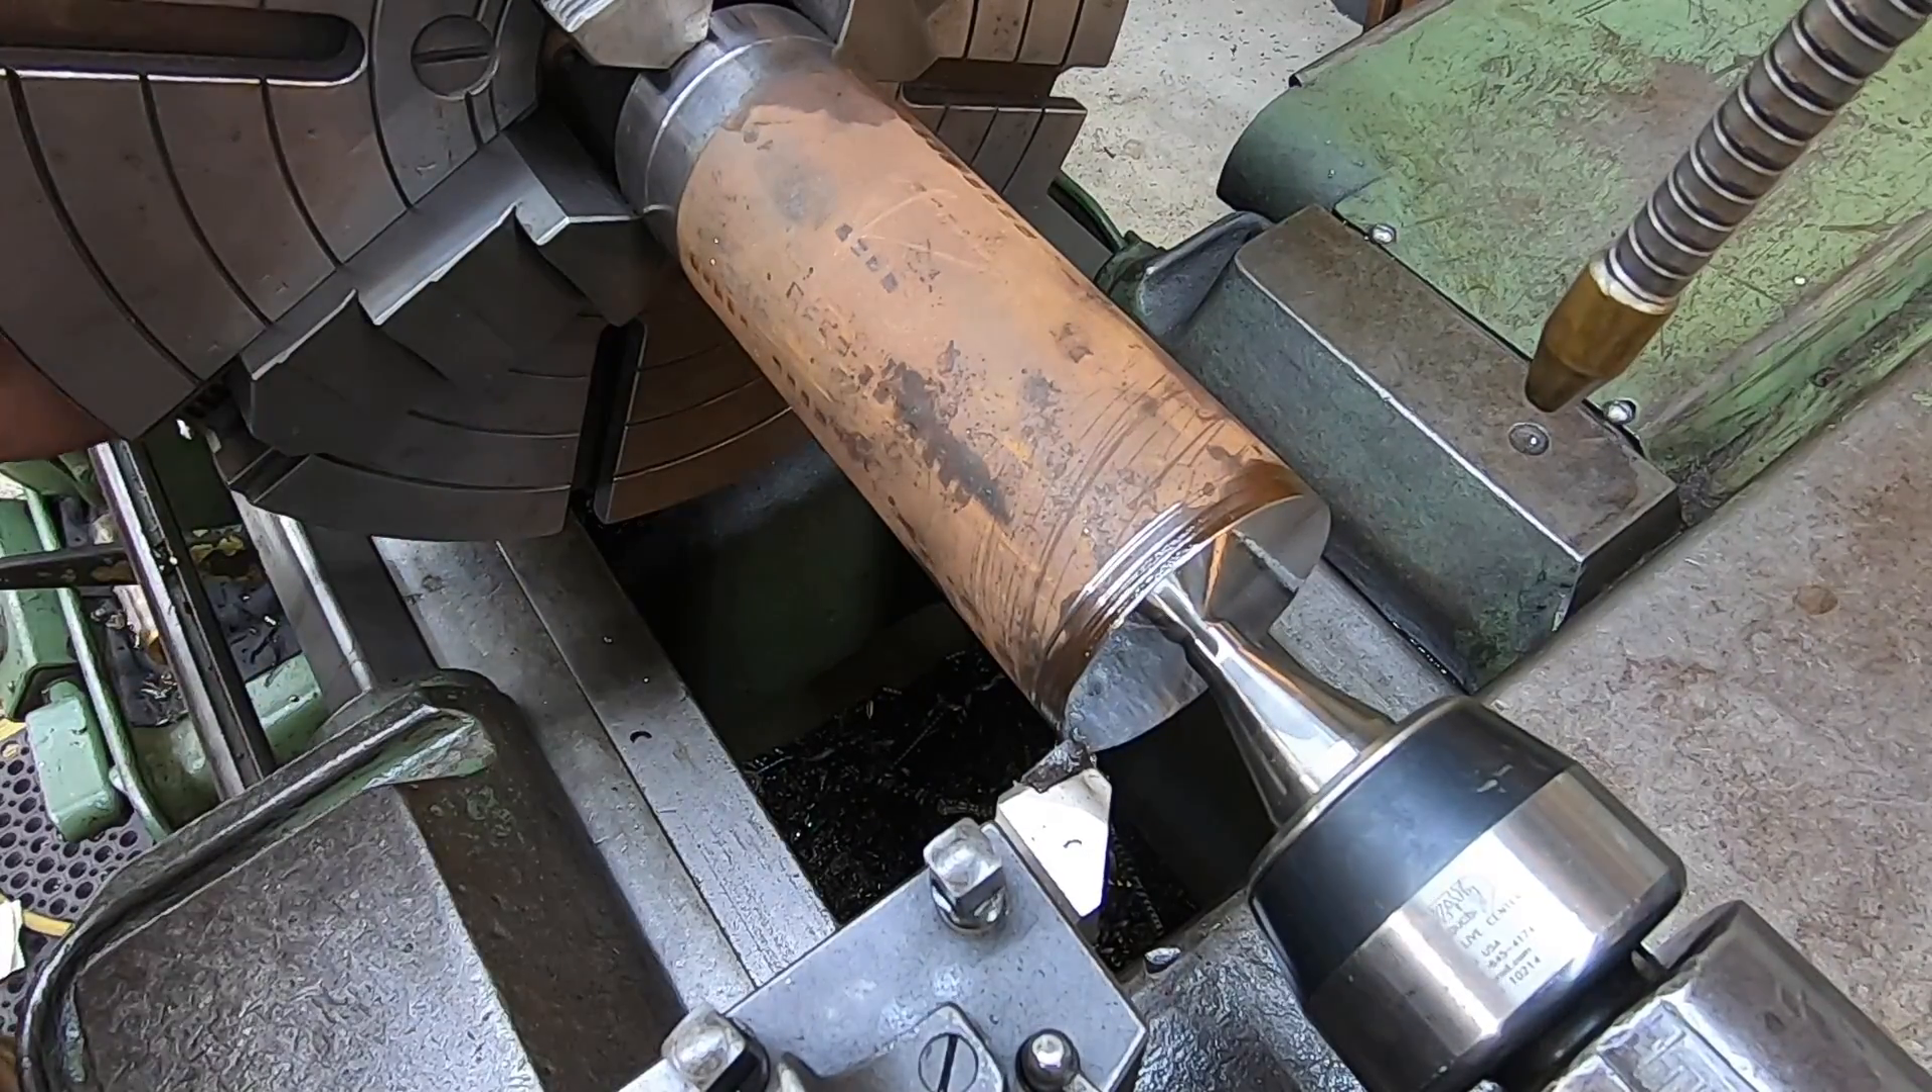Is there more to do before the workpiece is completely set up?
No.